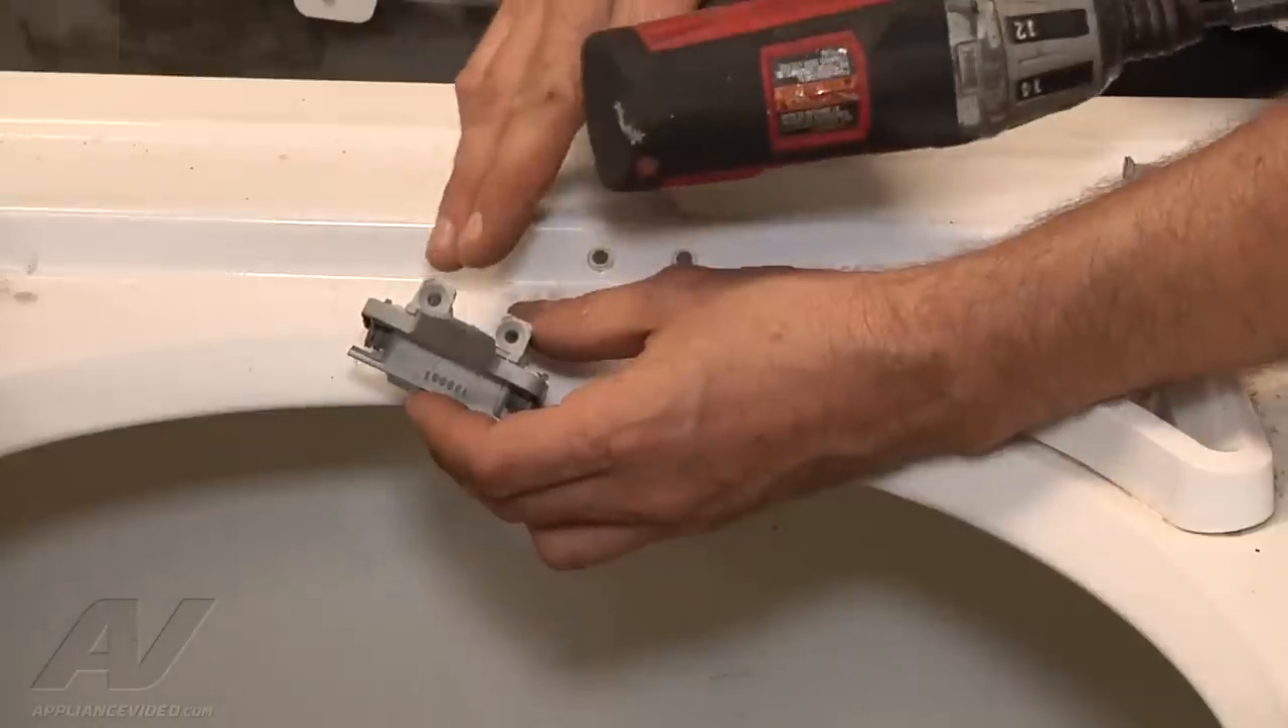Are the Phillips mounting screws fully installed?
No.